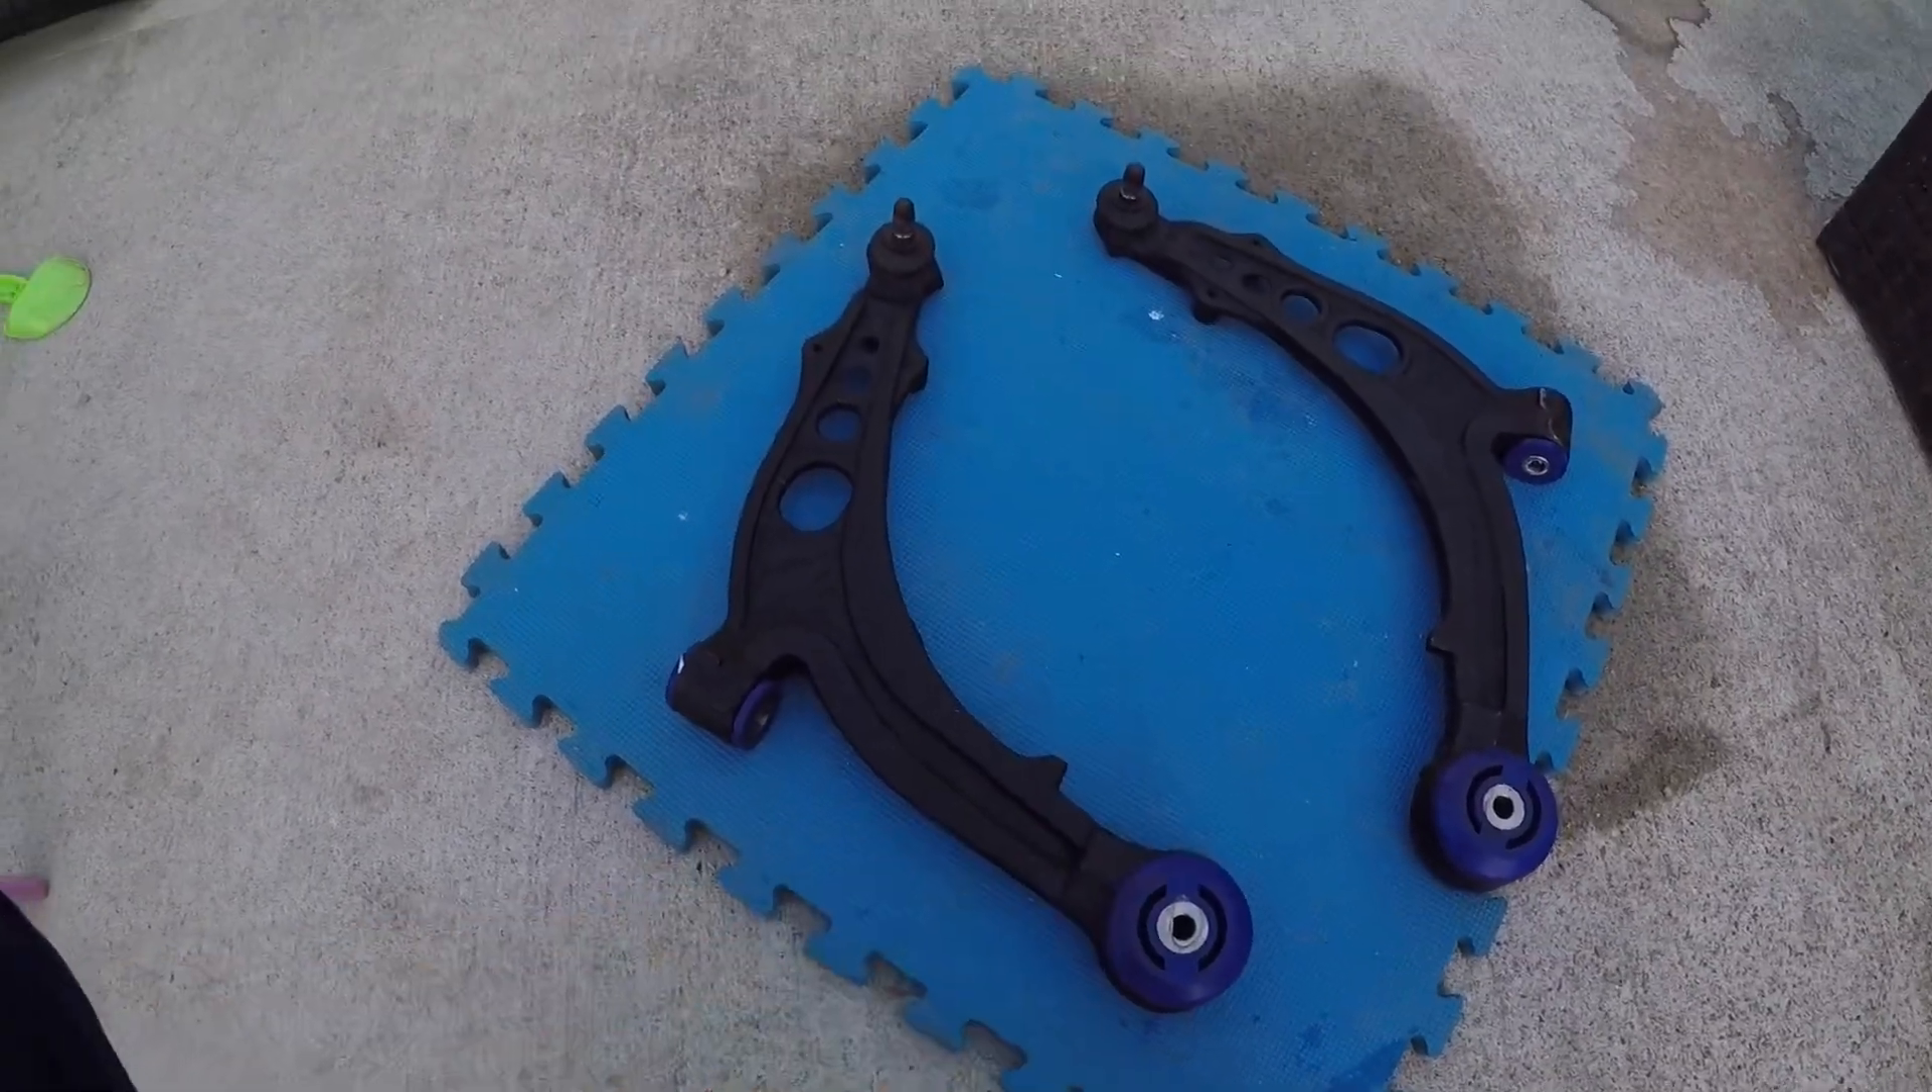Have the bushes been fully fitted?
Yes.